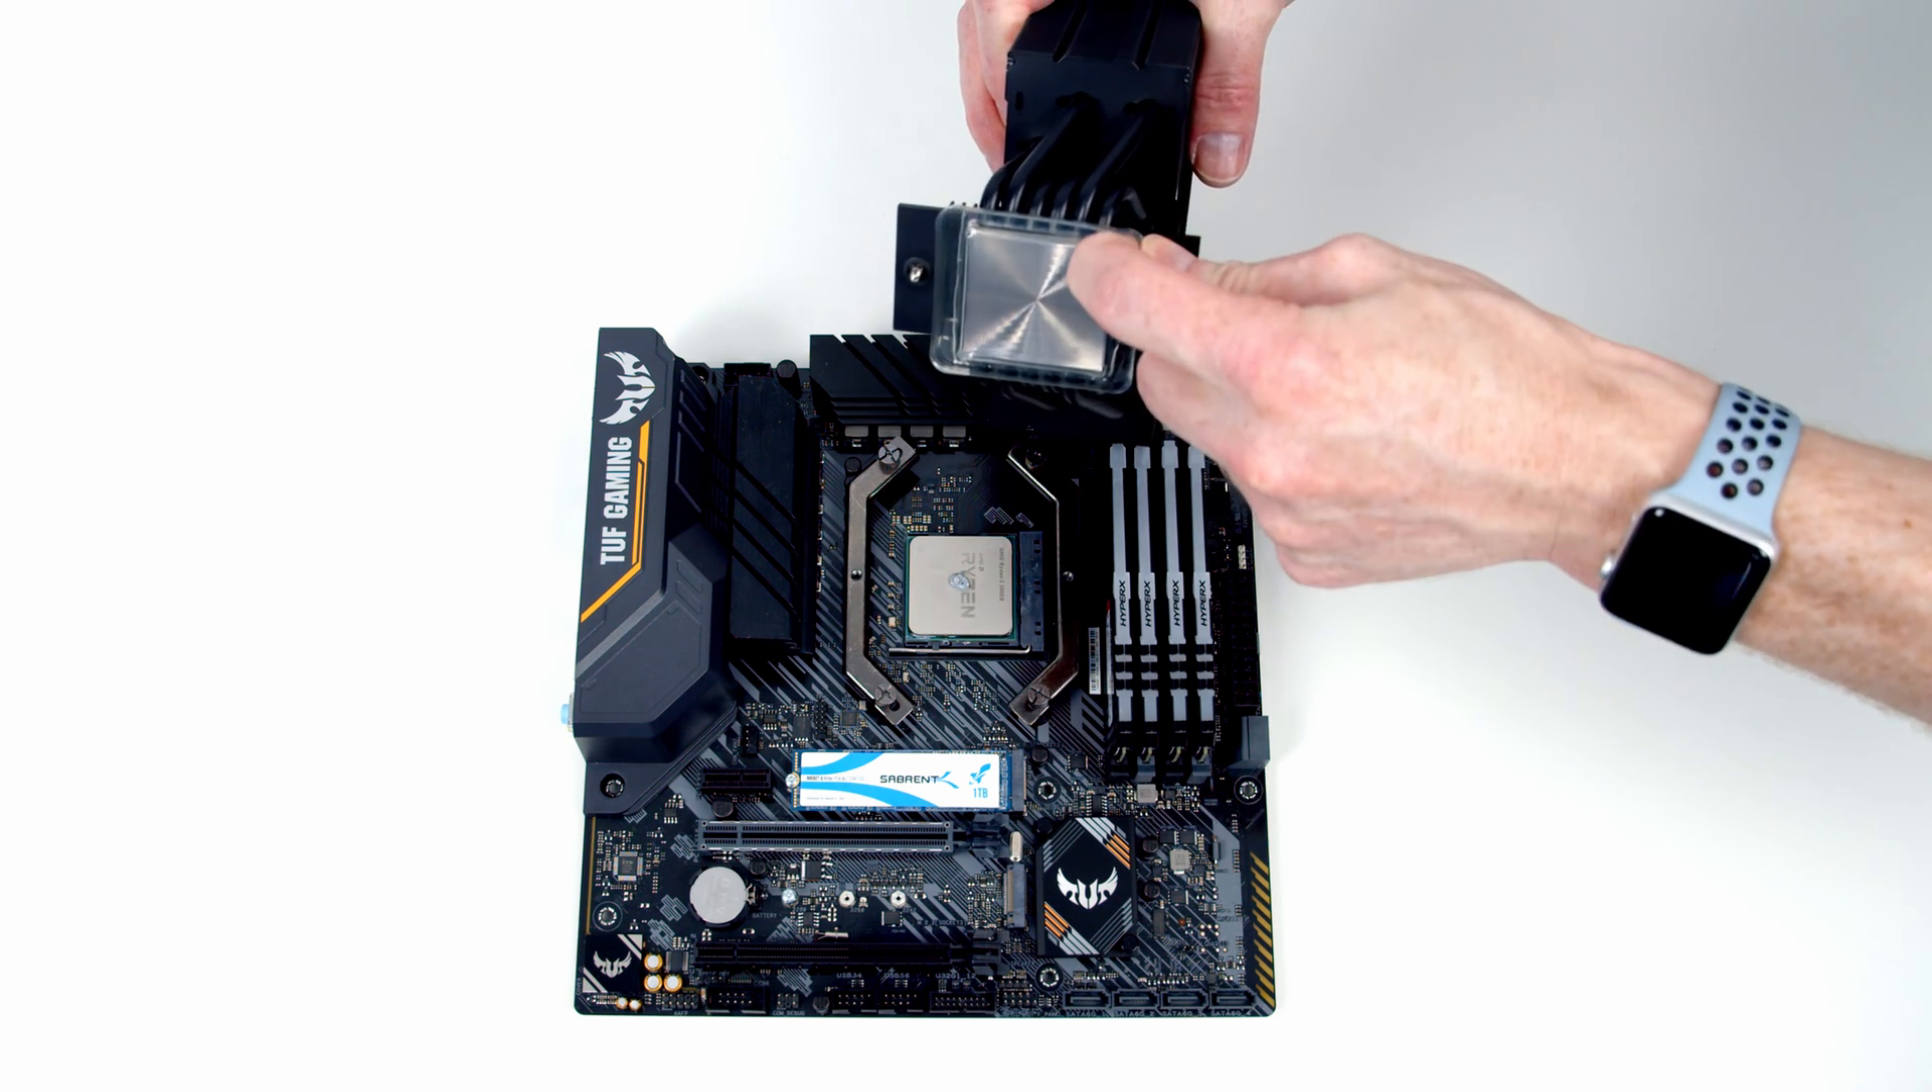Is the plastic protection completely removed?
No.